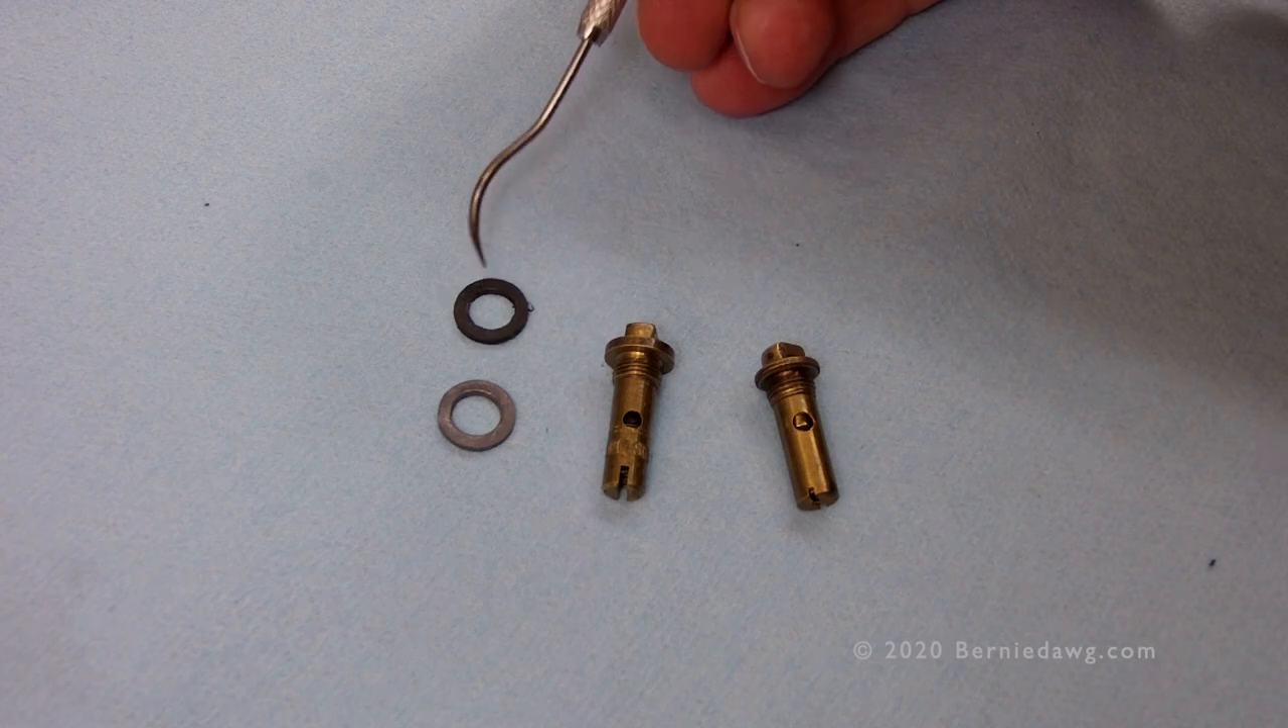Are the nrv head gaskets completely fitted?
No.